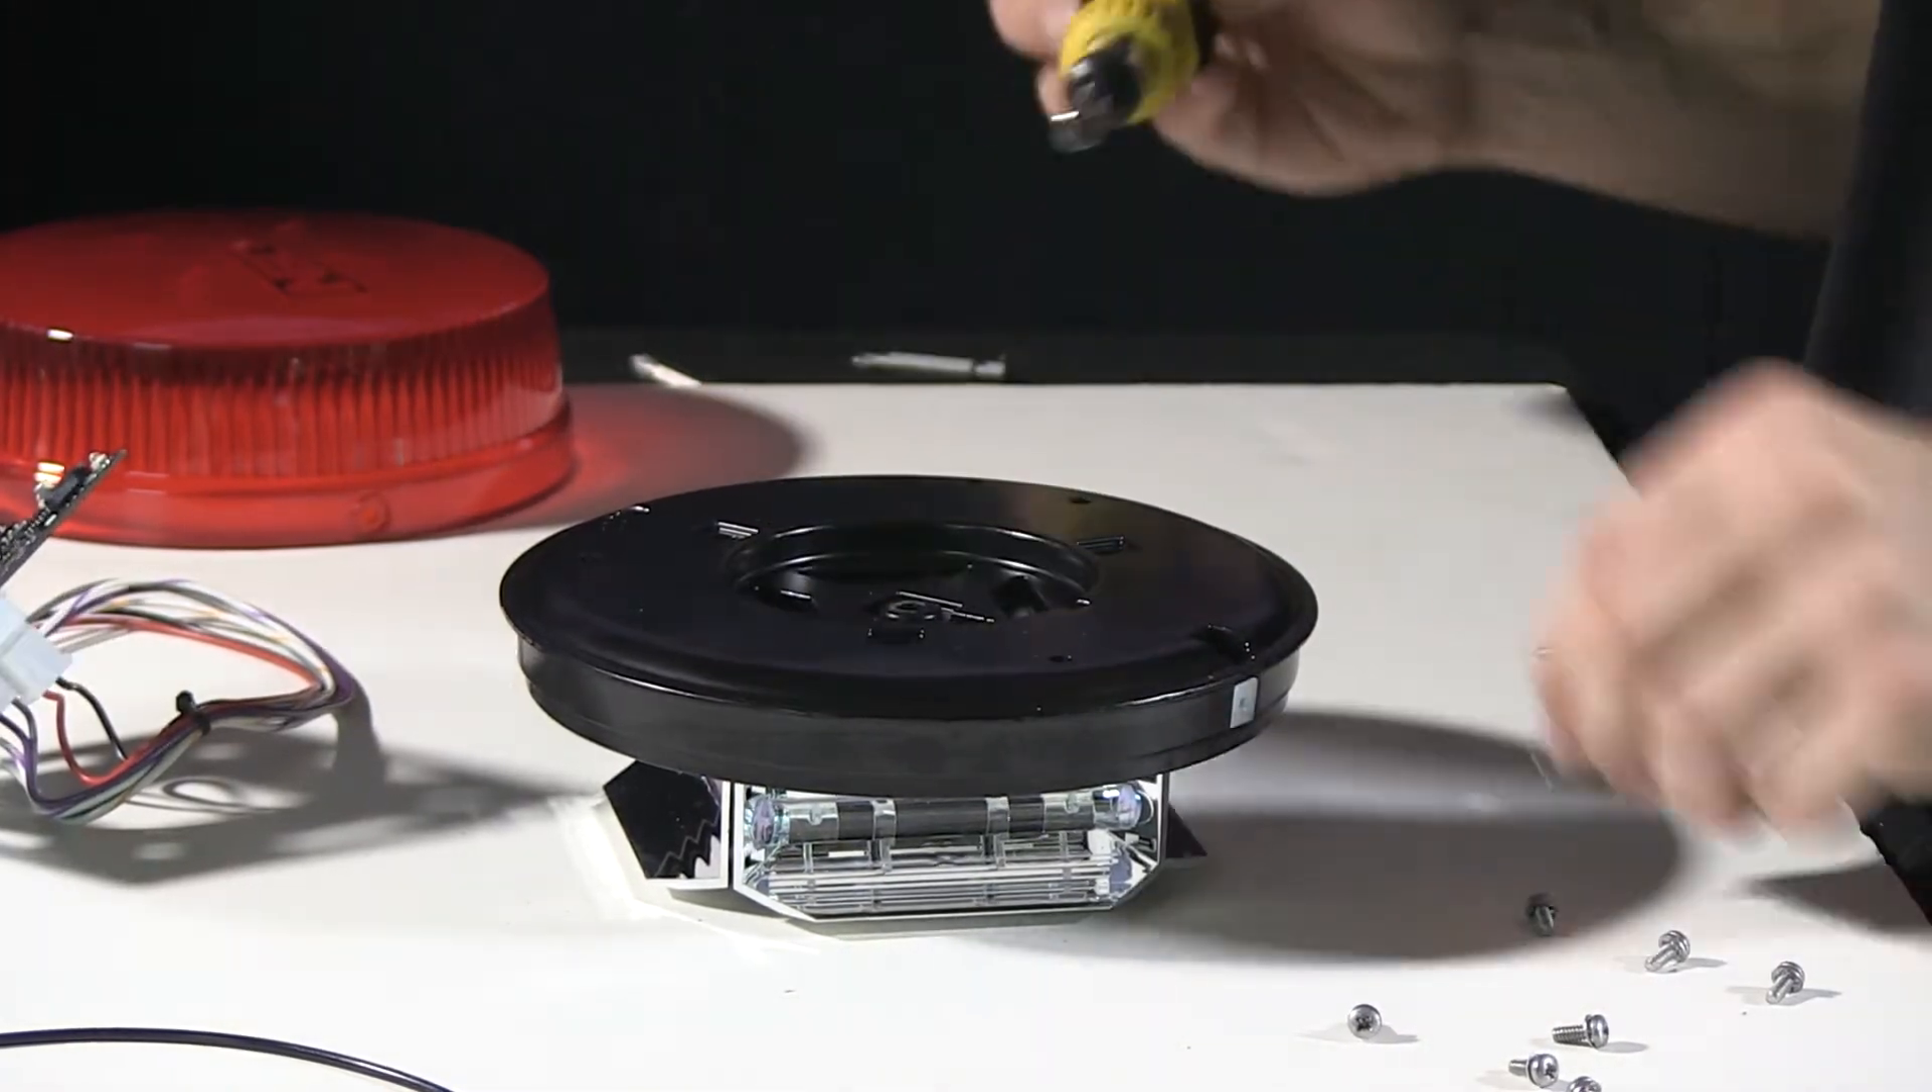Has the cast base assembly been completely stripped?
No.